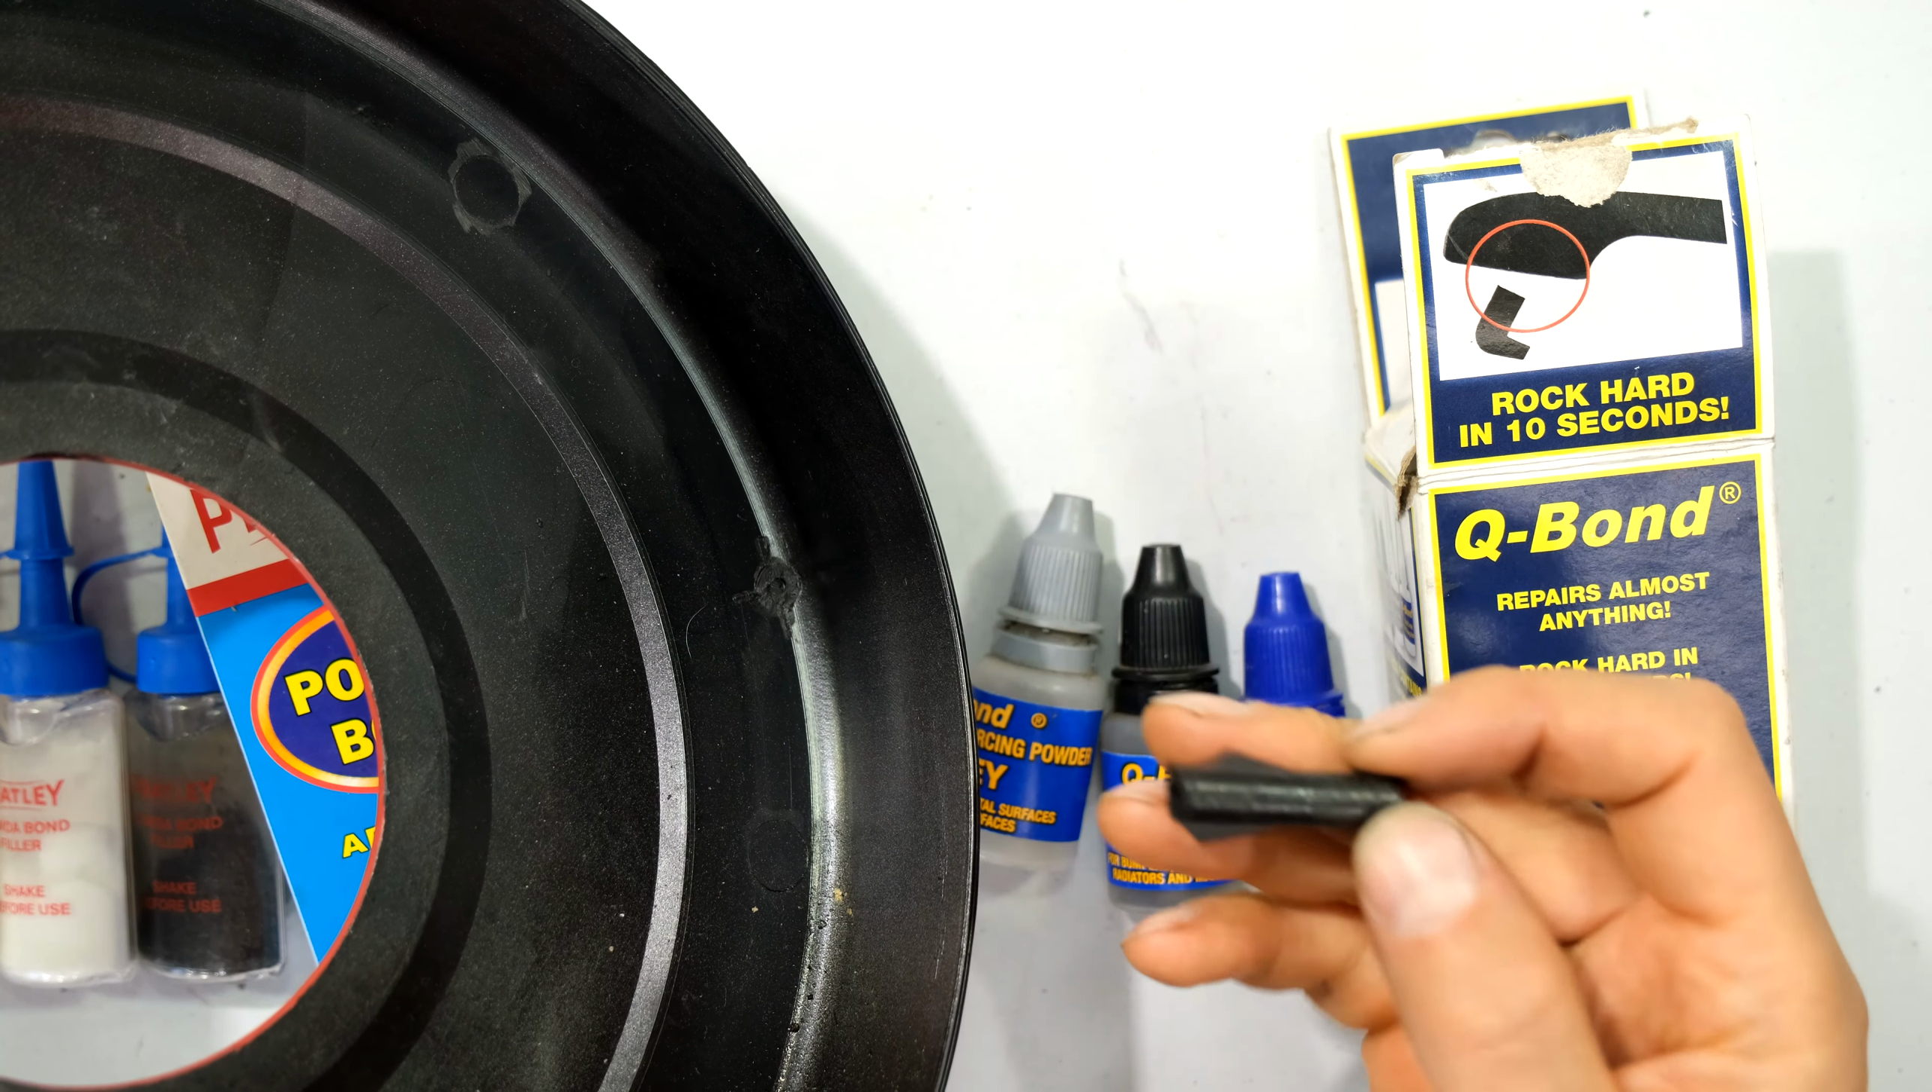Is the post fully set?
No.